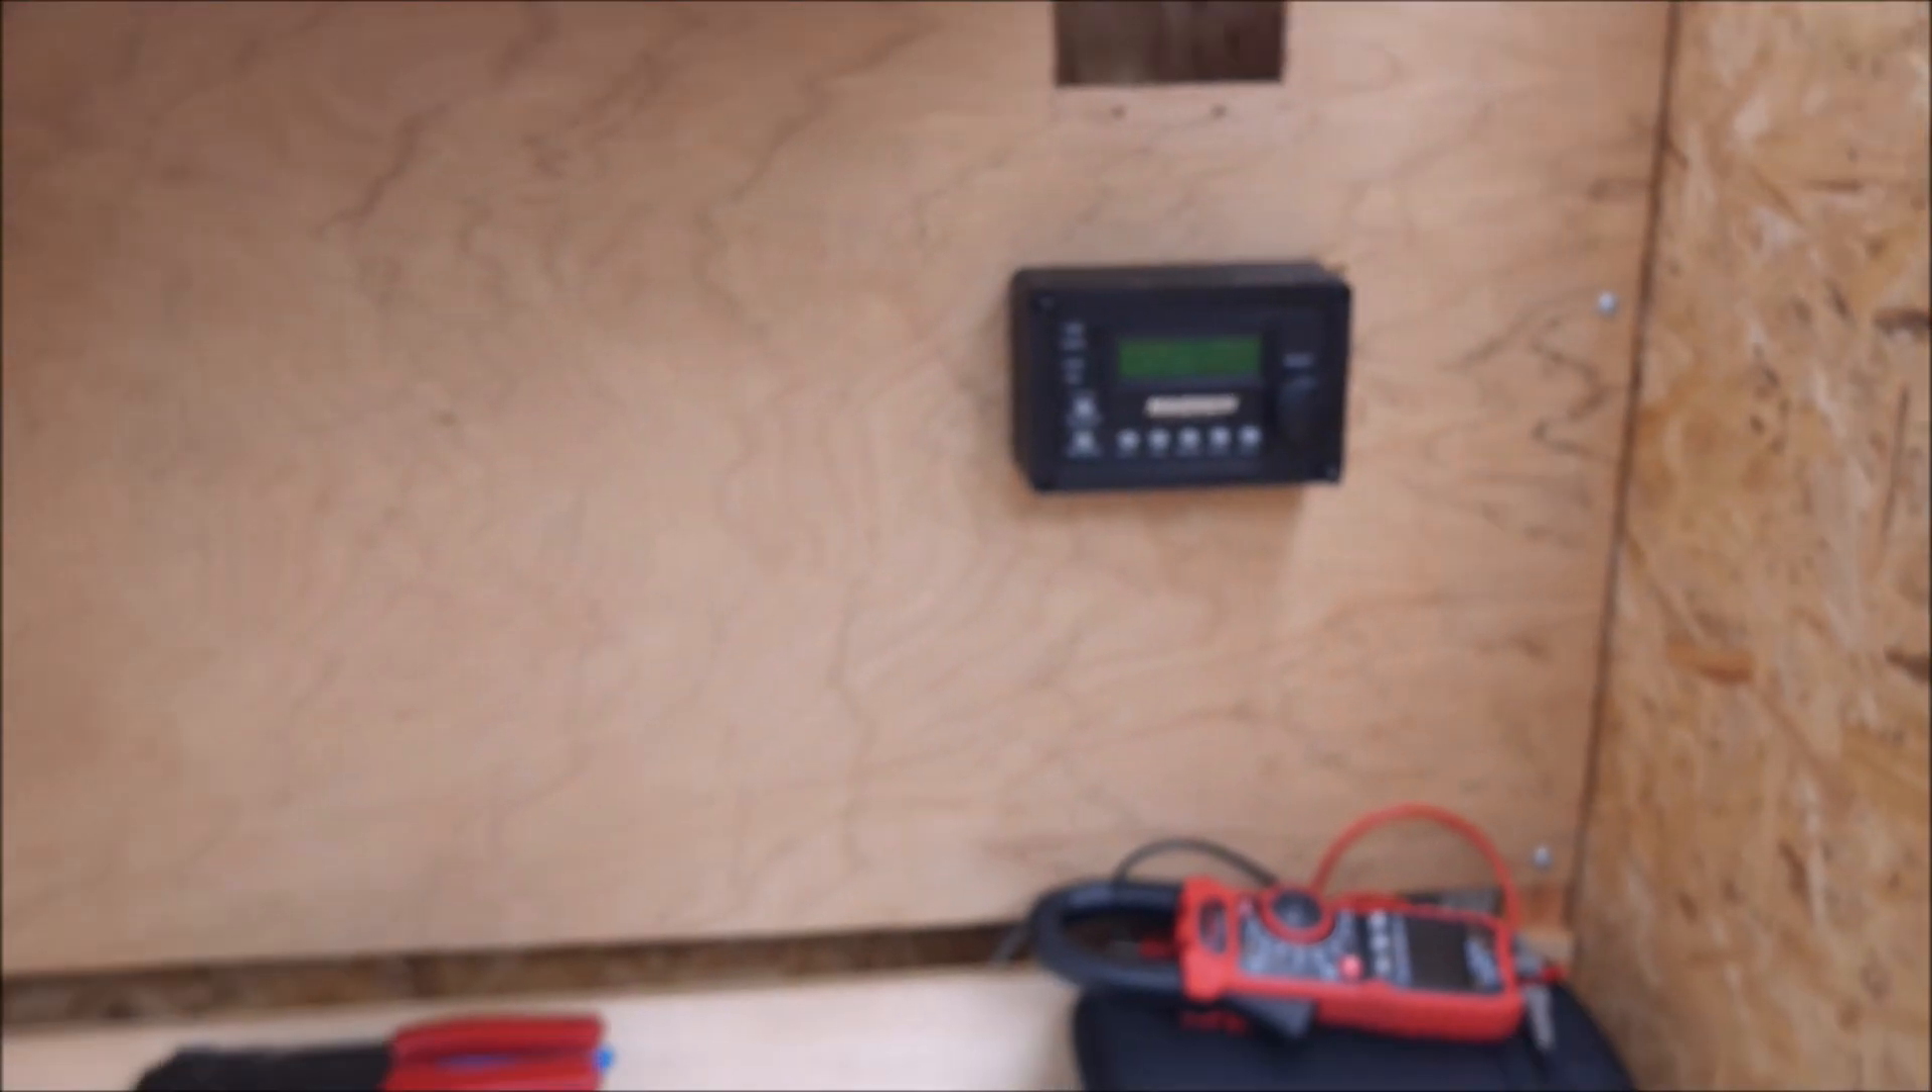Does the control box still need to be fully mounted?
No.